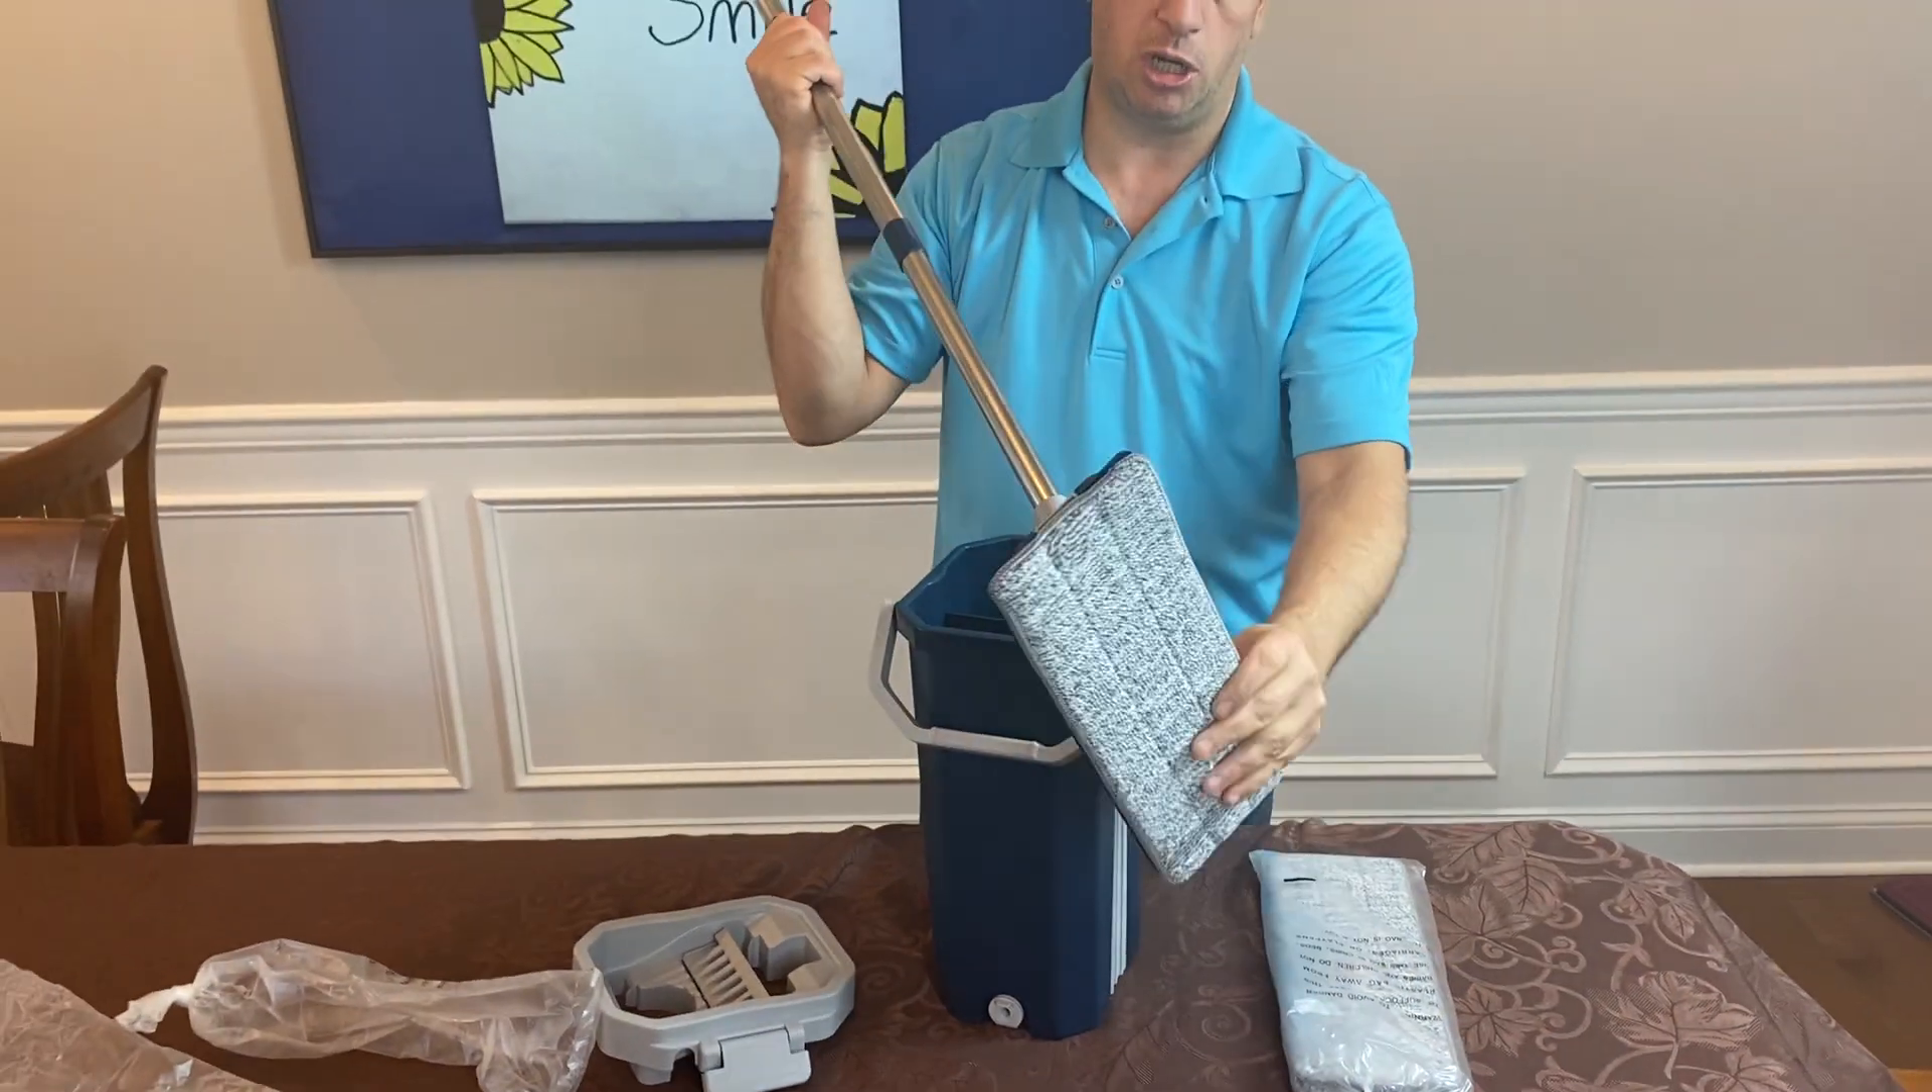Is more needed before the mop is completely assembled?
No.